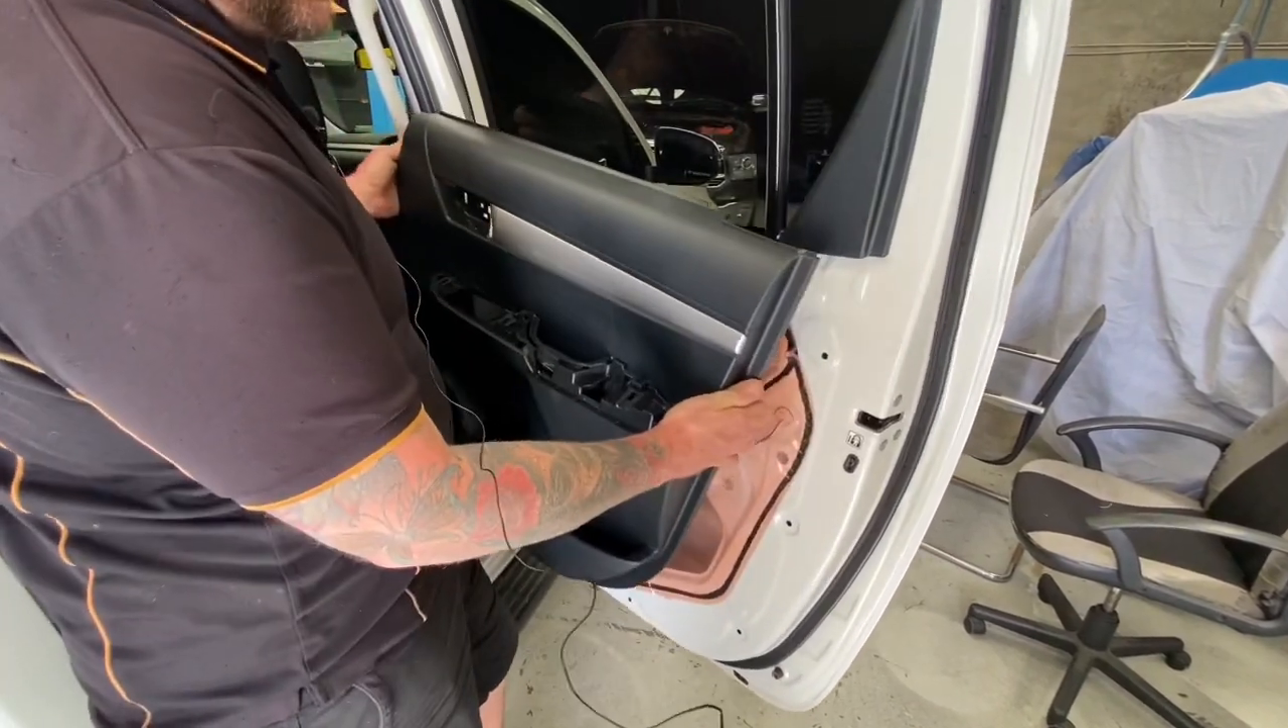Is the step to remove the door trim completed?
No.